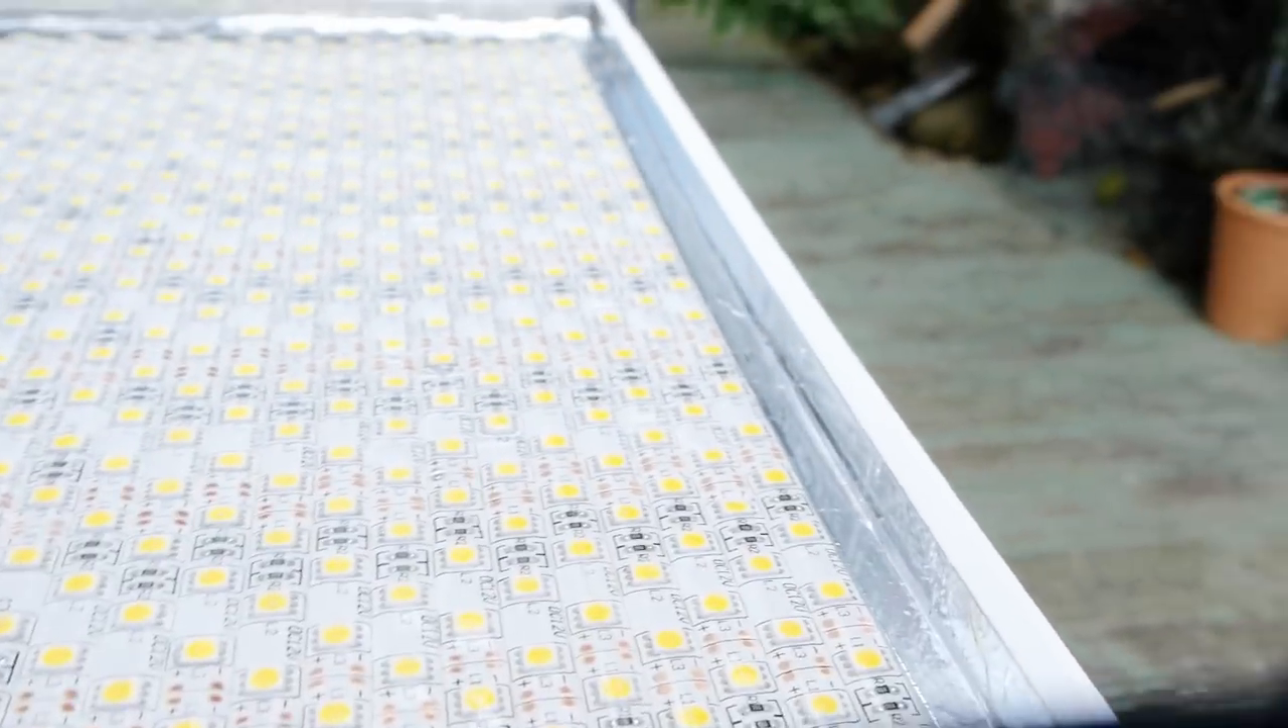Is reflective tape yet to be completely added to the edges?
No.